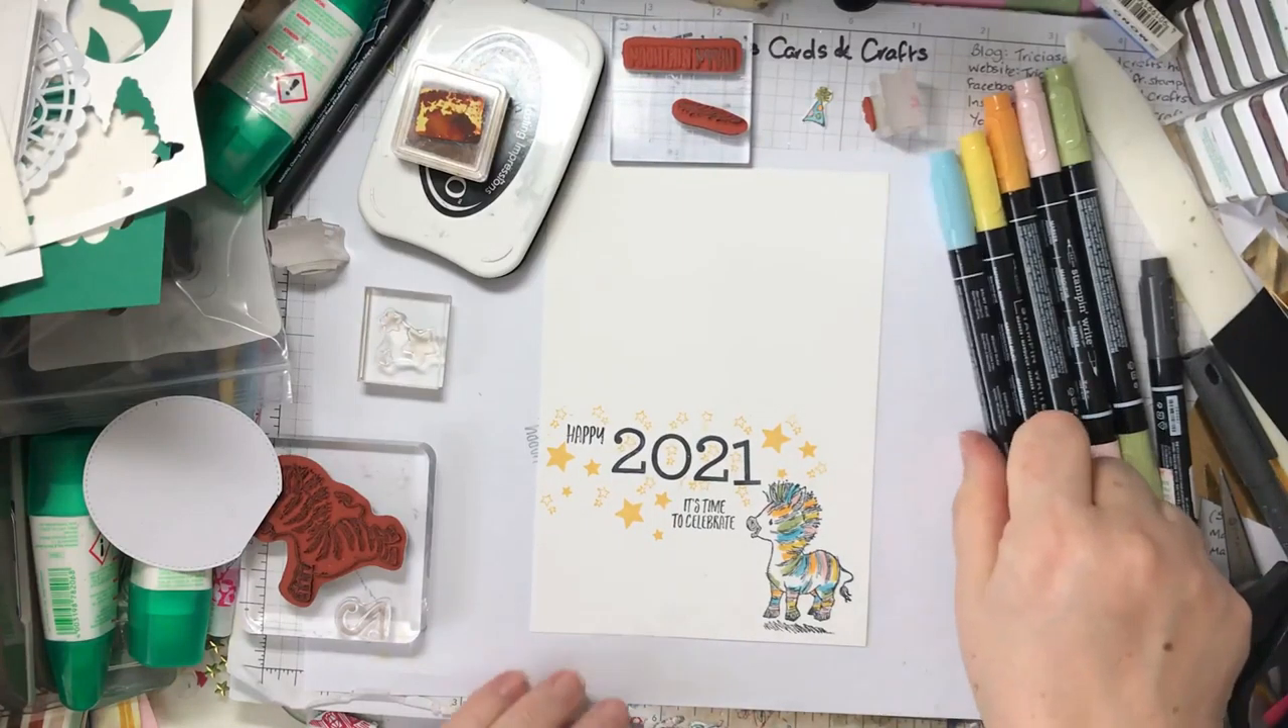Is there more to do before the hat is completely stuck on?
Yes.